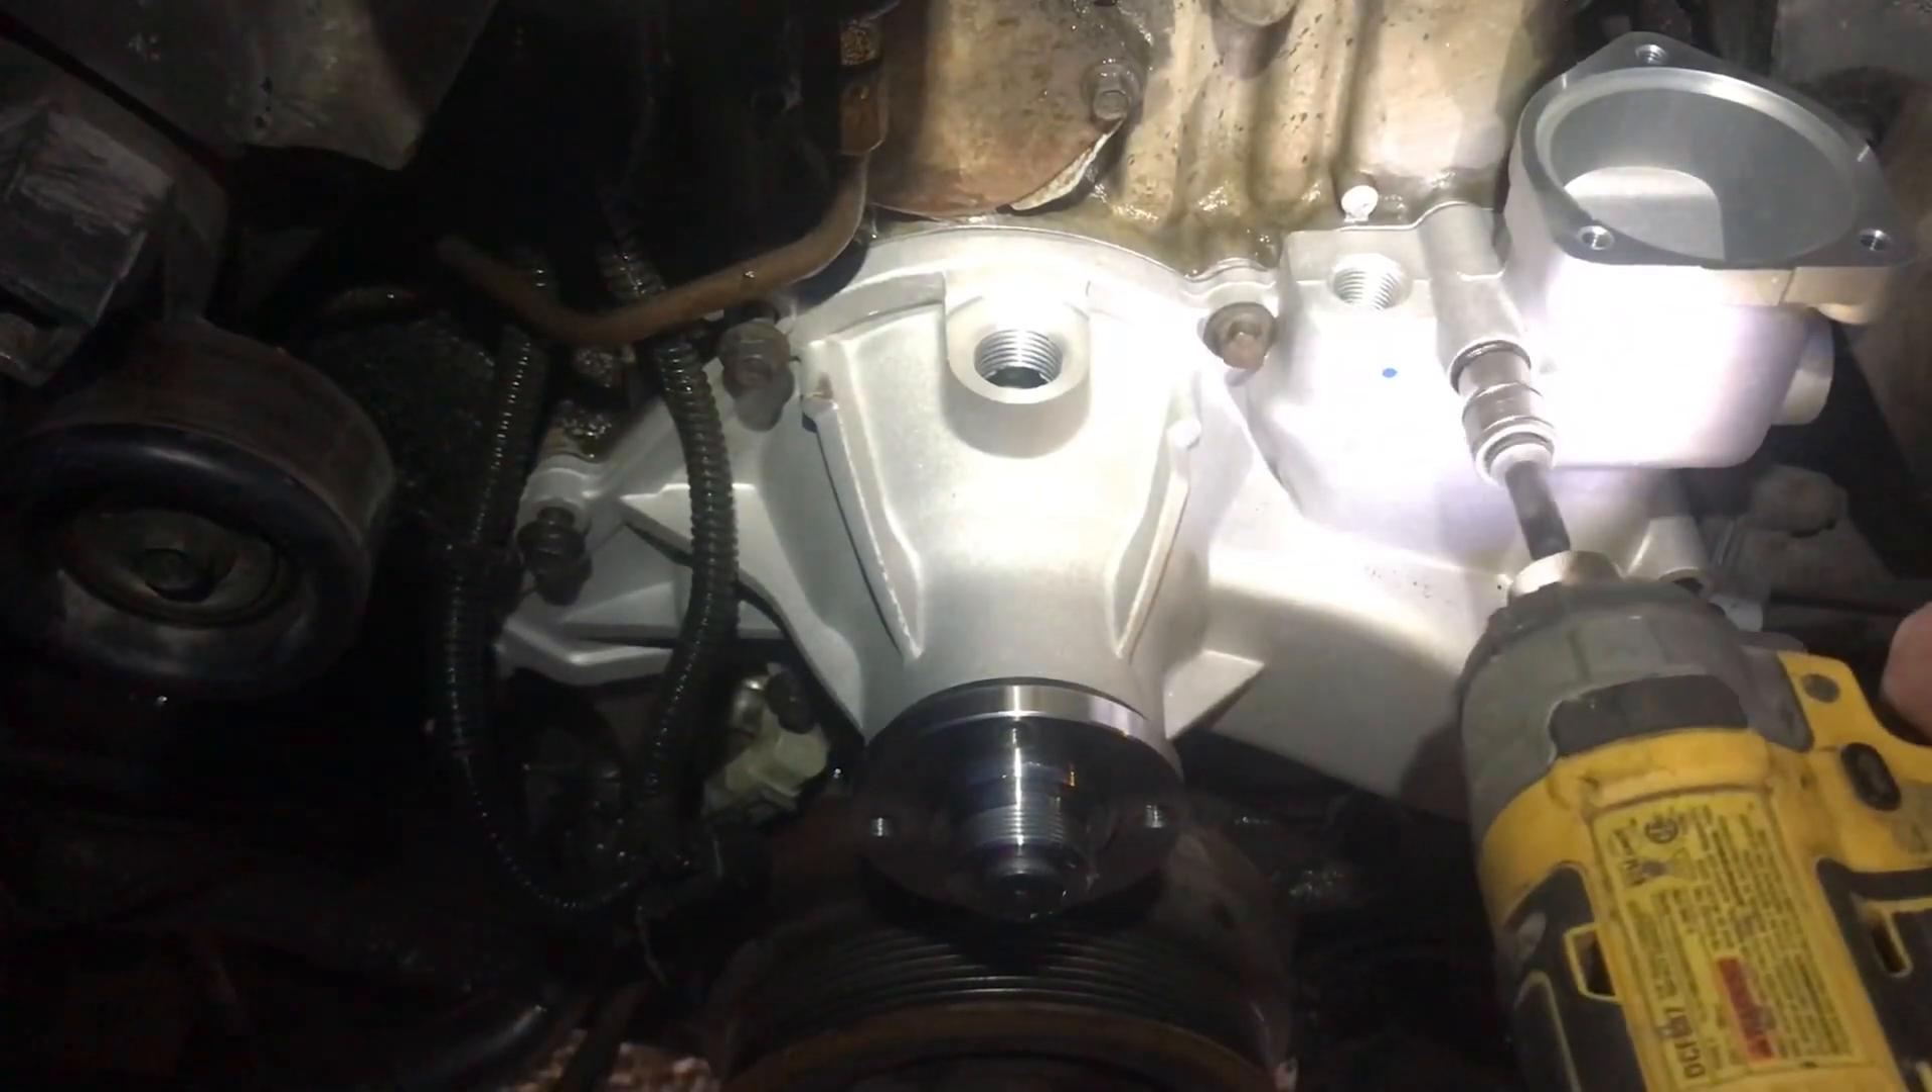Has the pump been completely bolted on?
No.